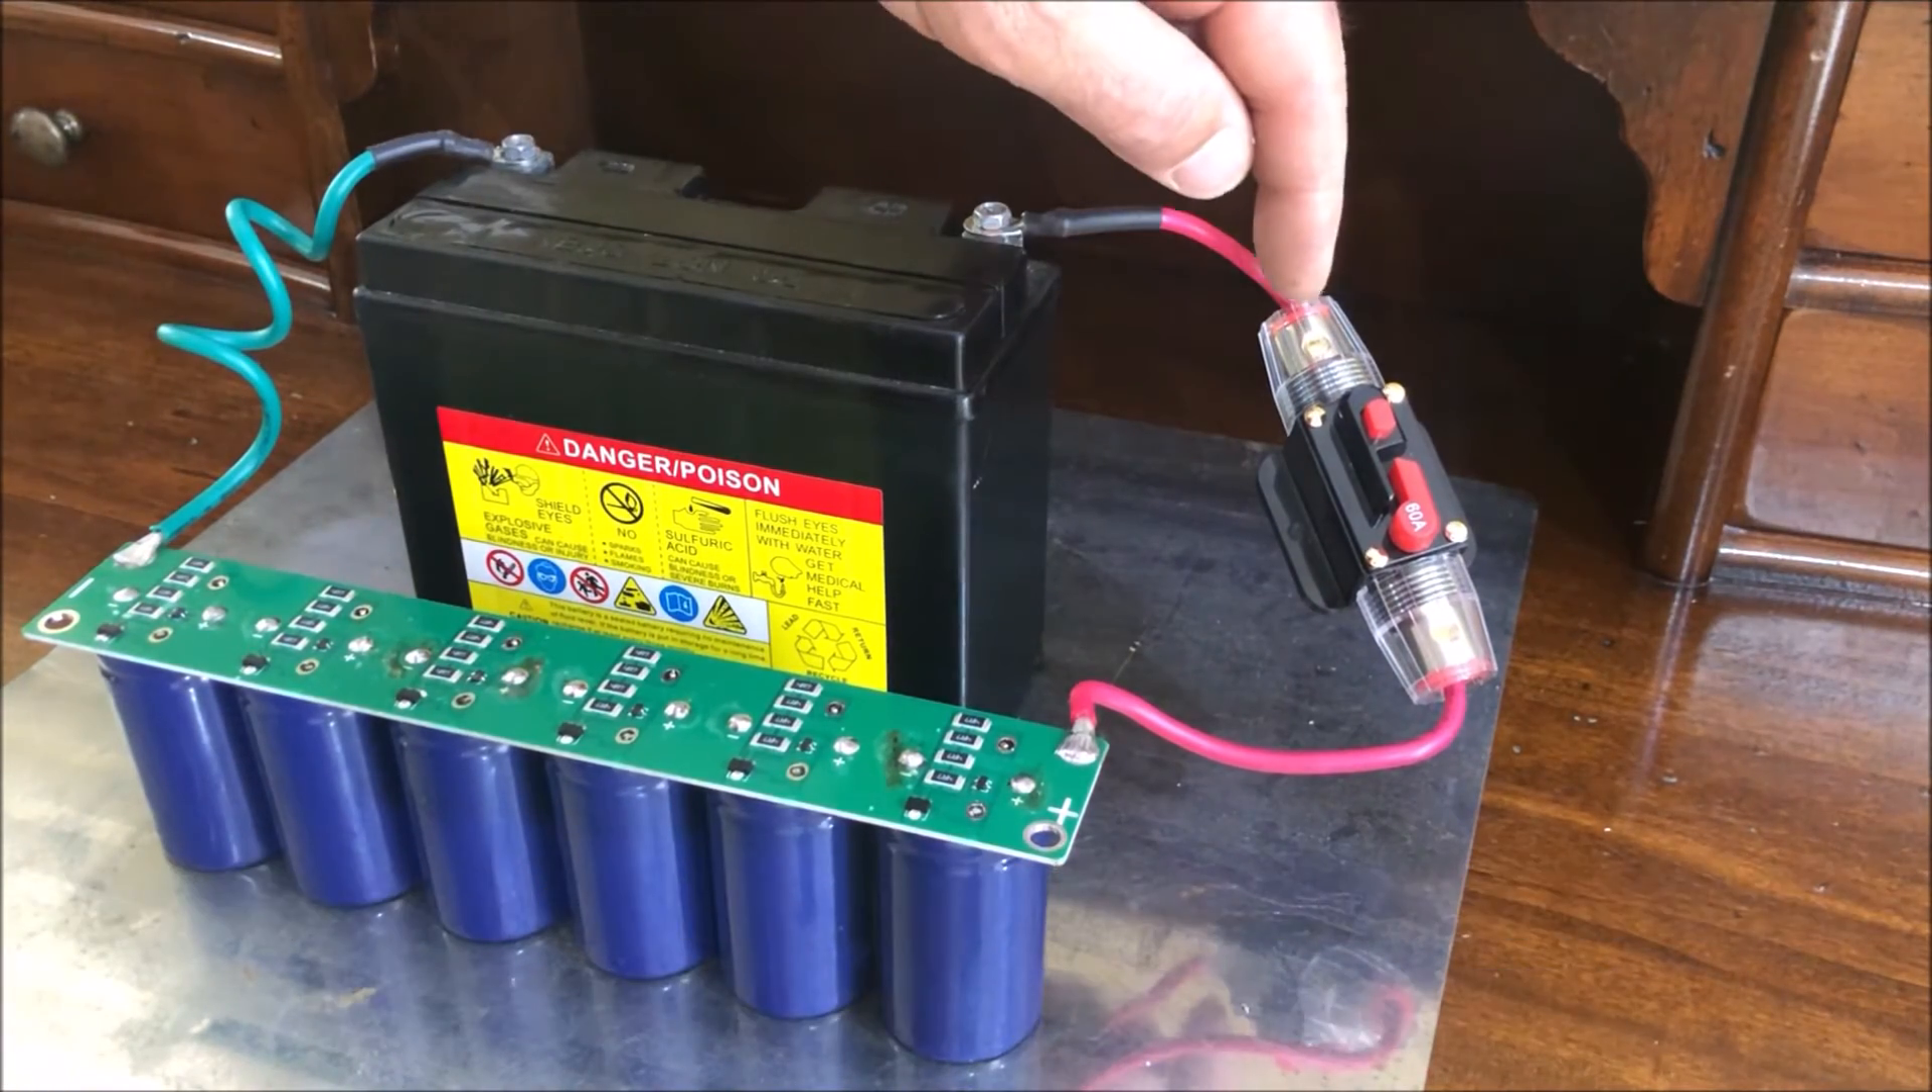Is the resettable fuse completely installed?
Yes.